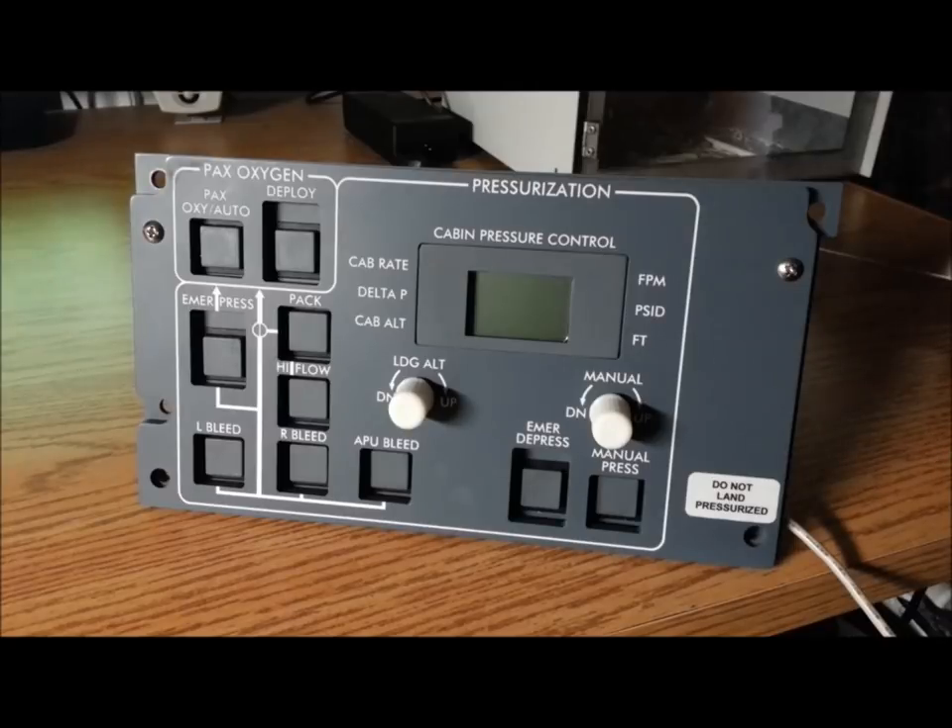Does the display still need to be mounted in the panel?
No.